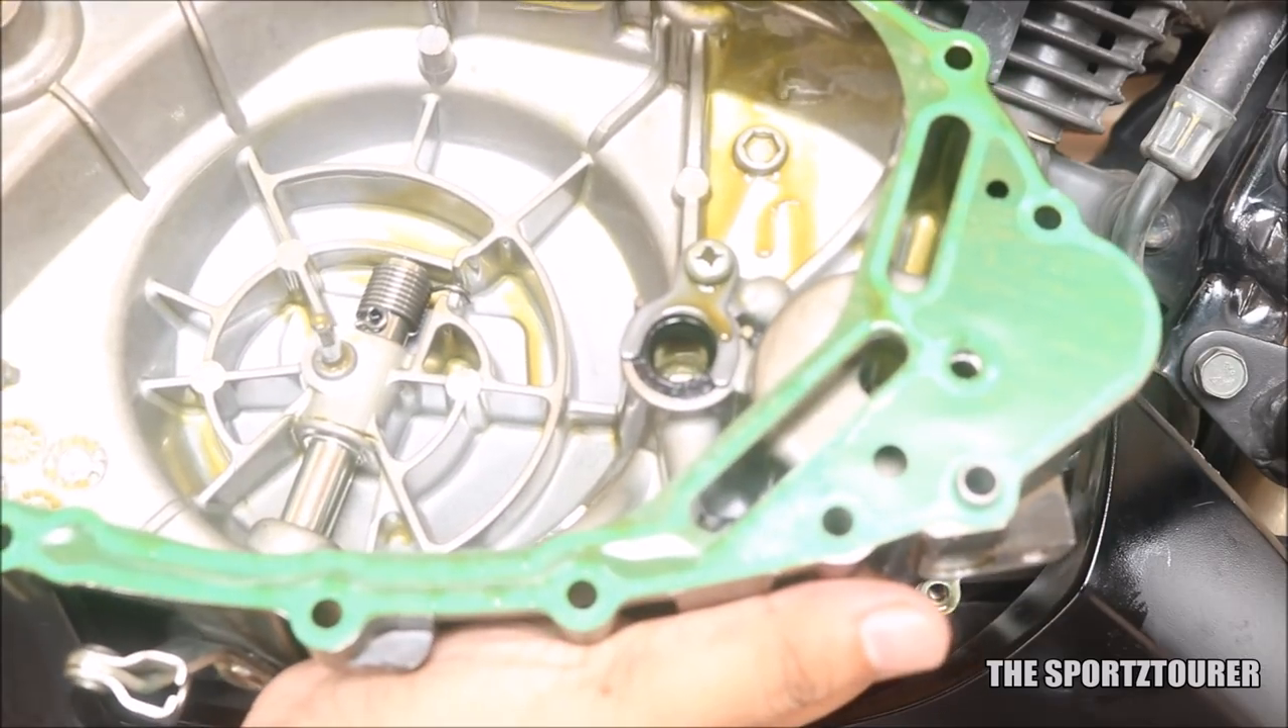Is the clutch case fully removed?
Yes.